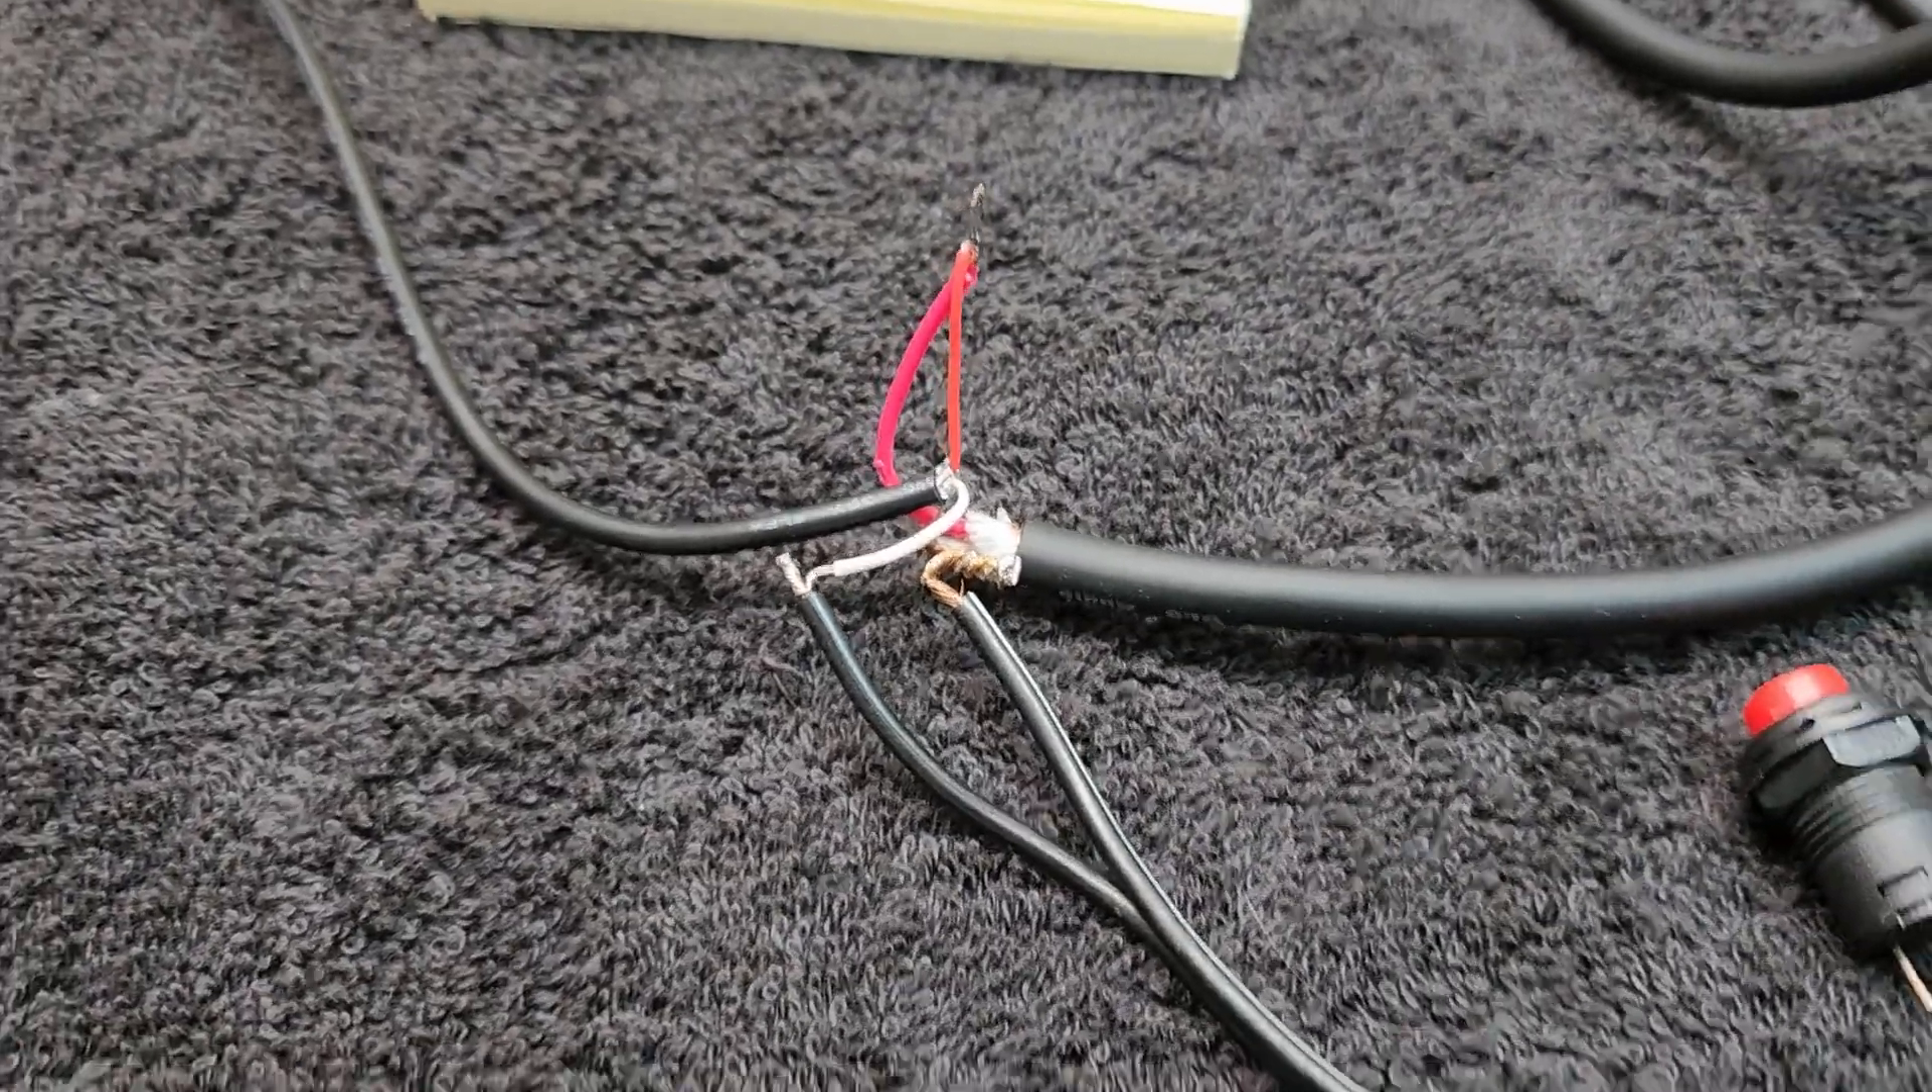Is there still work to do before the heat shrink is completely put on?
Yes.